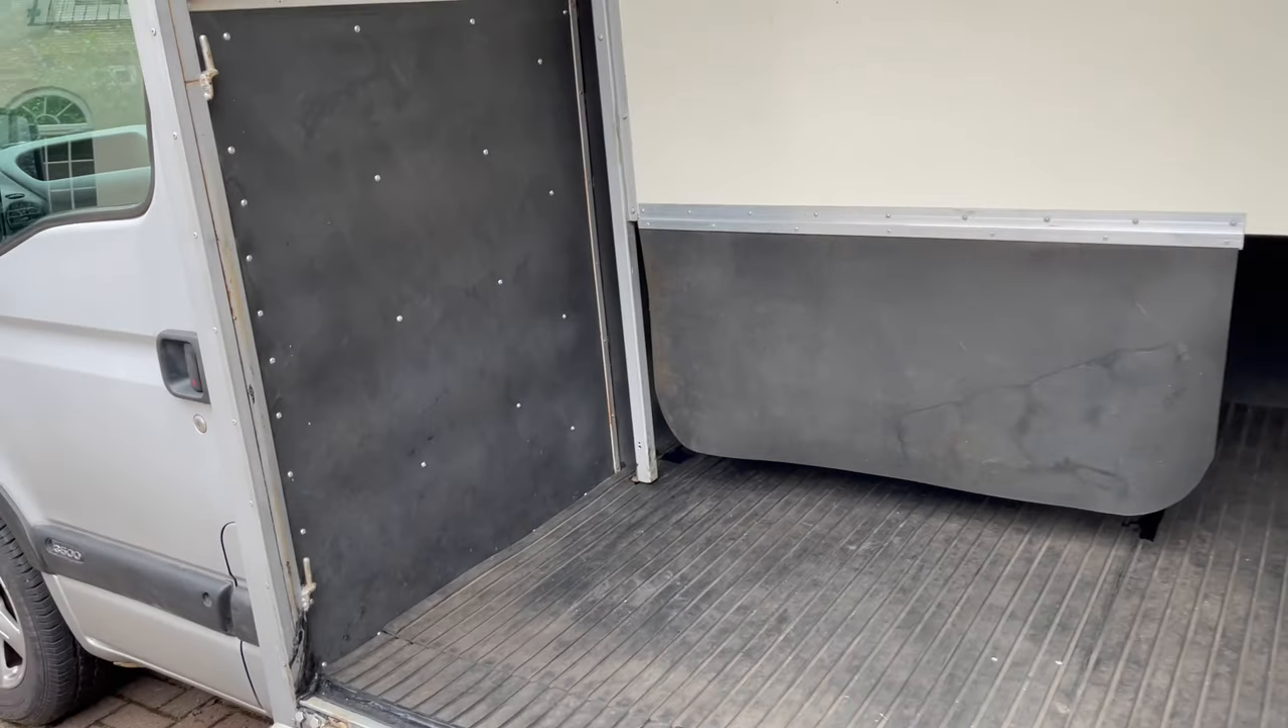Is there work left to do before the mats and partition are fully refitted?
No.